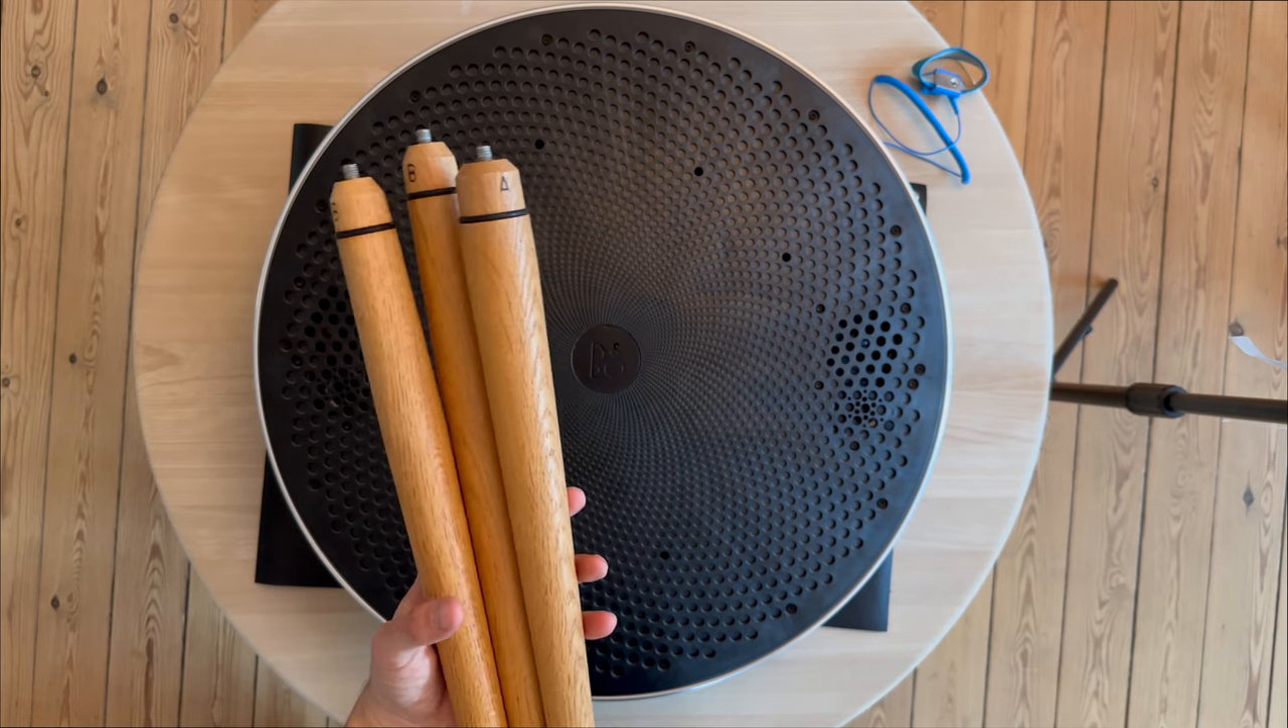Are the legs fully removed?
Yes.